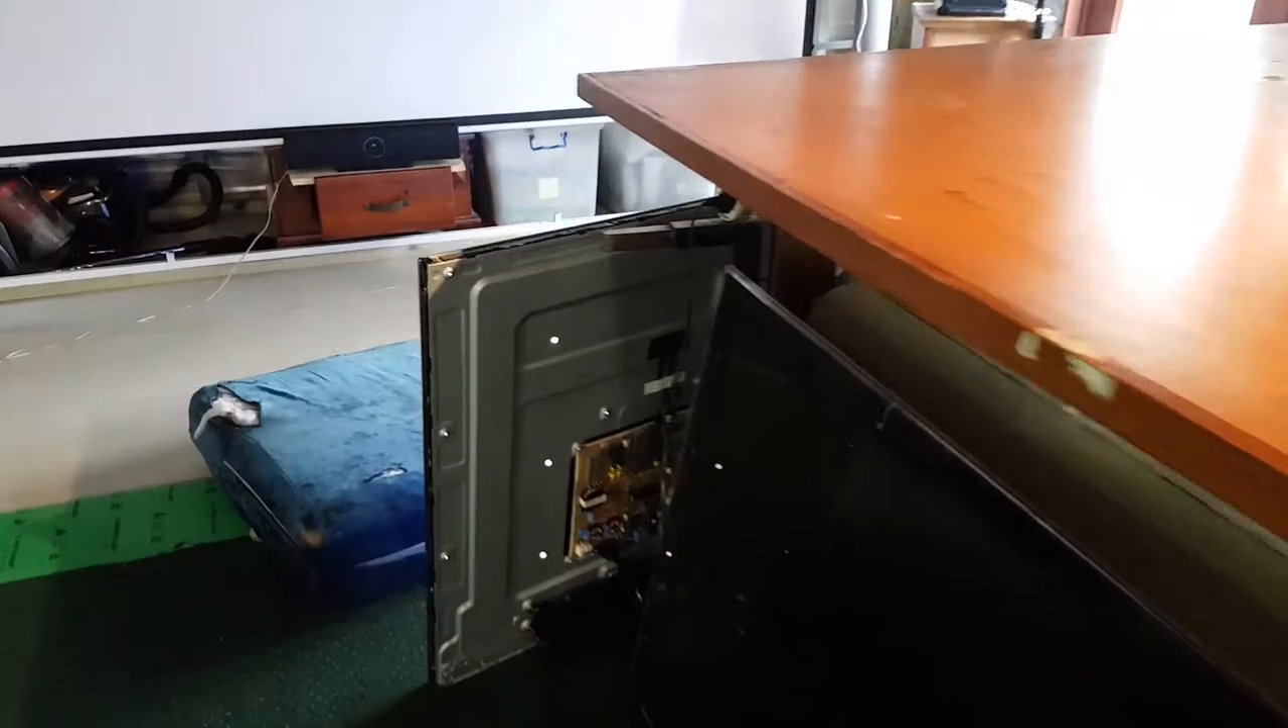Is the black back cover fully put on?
No.